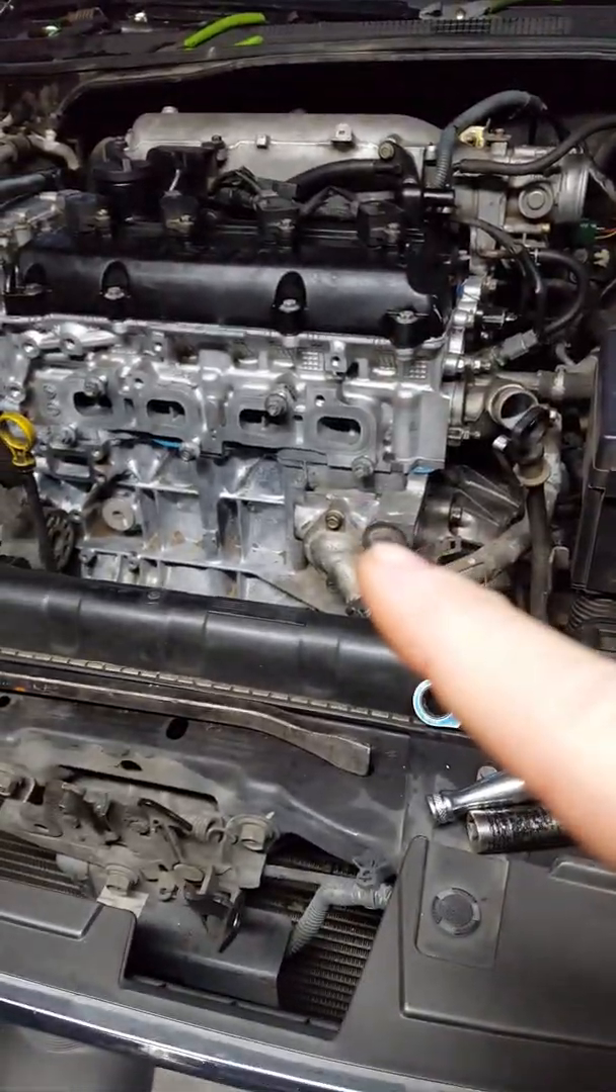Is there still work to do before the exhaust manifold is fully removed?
No.